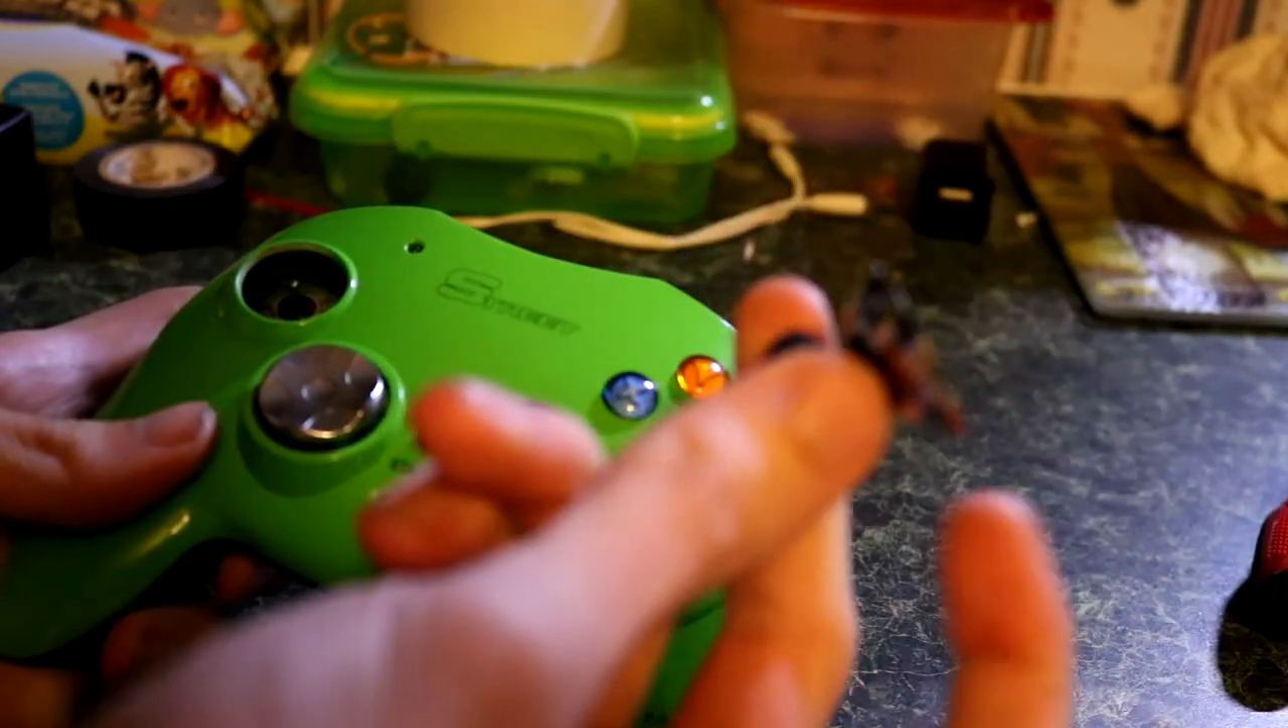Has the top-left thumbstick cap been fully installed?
No.